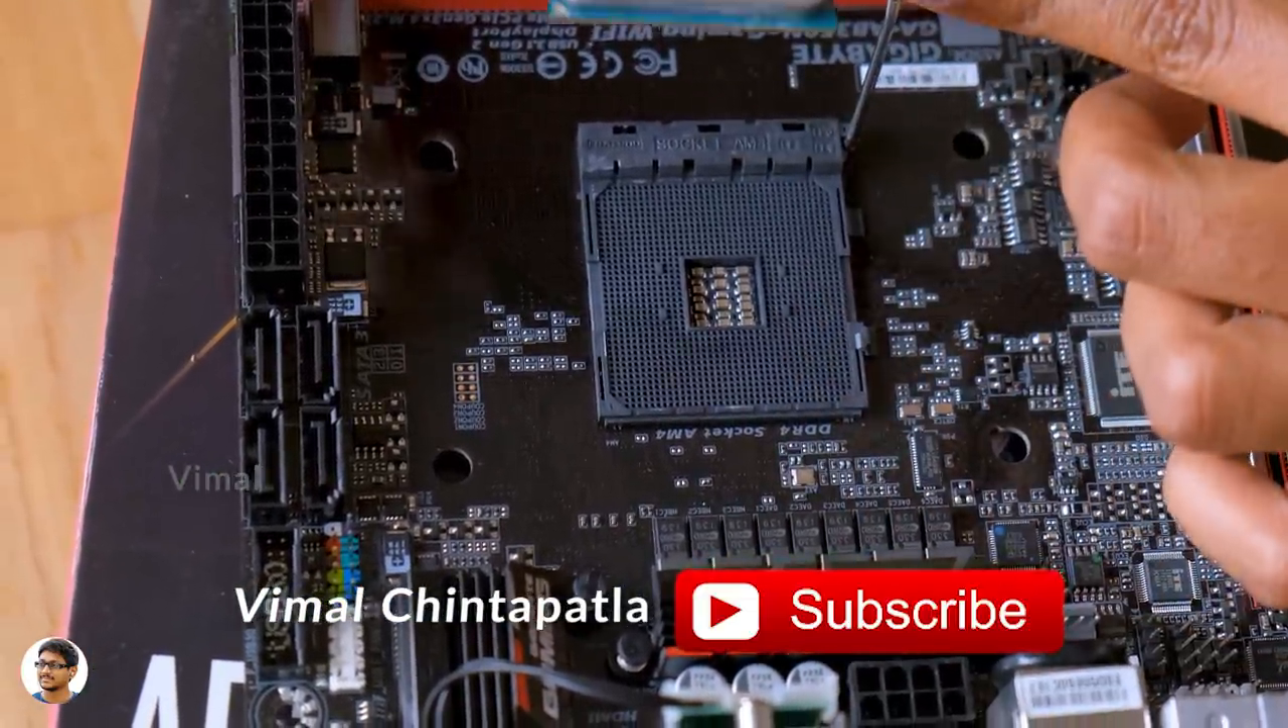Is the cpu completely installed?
No.